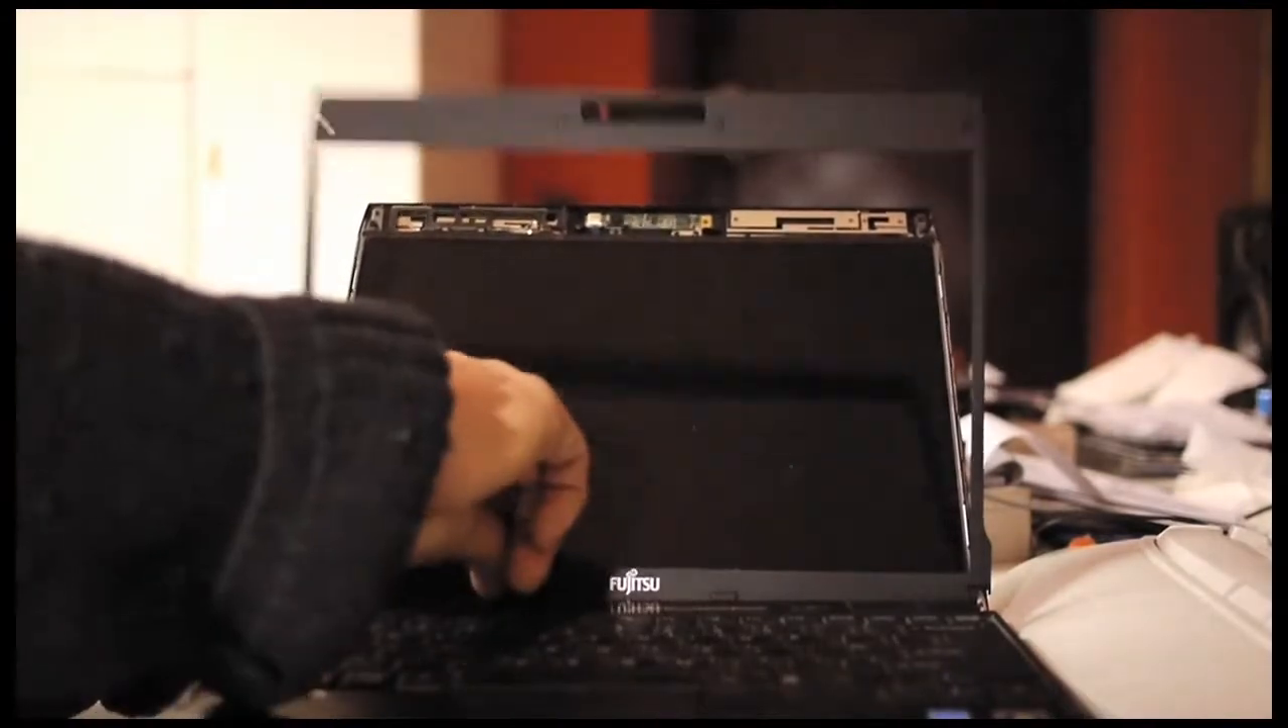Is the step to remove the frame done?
No.